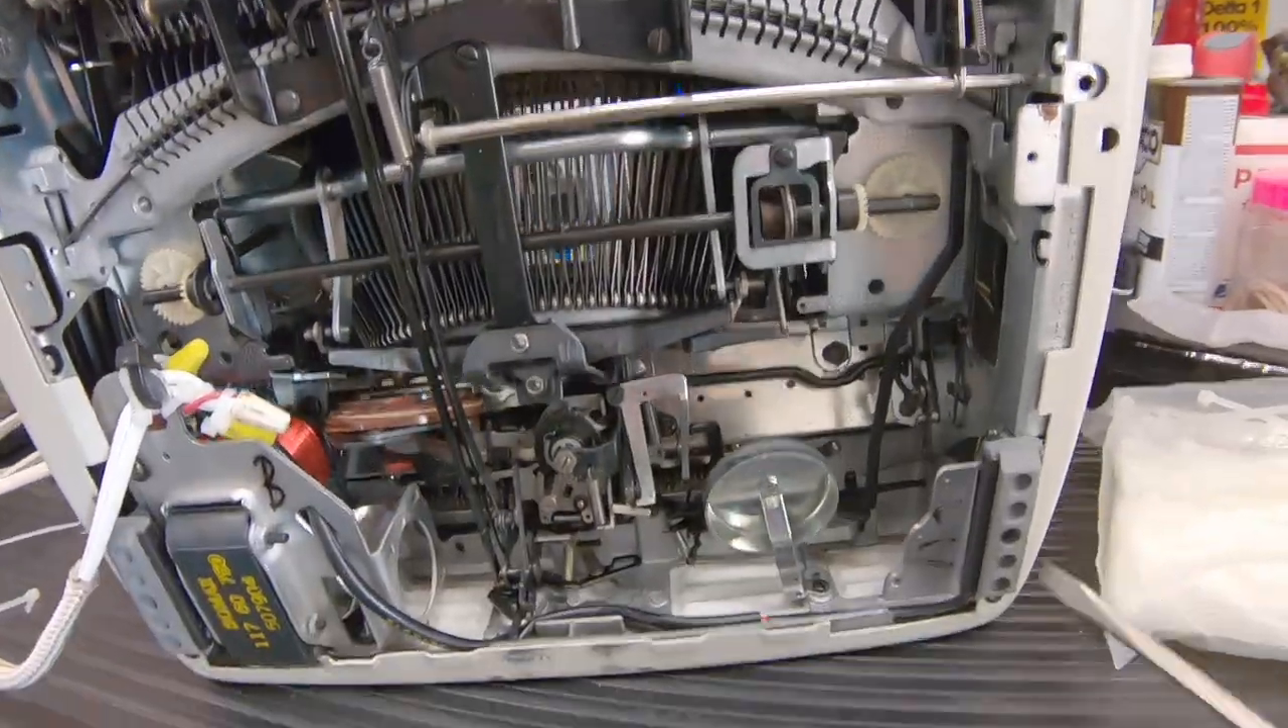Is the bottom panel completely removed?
Yes.